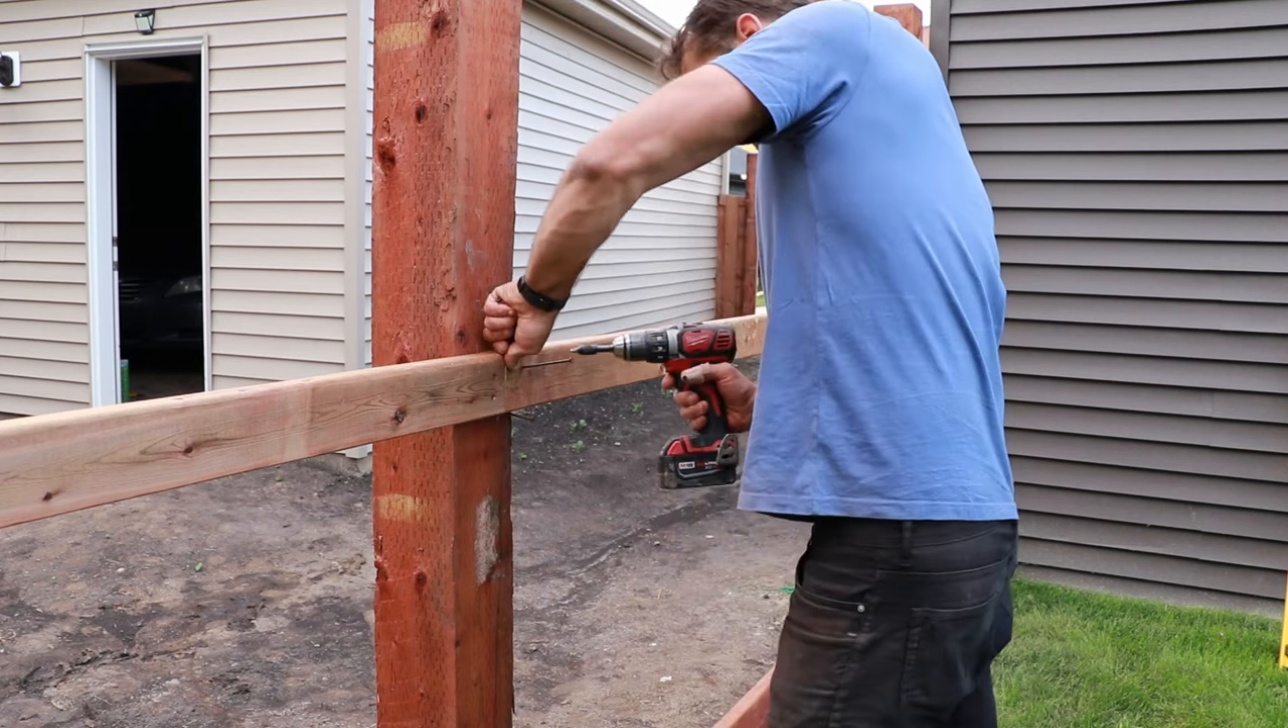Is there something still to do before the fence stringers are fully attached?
Yes.